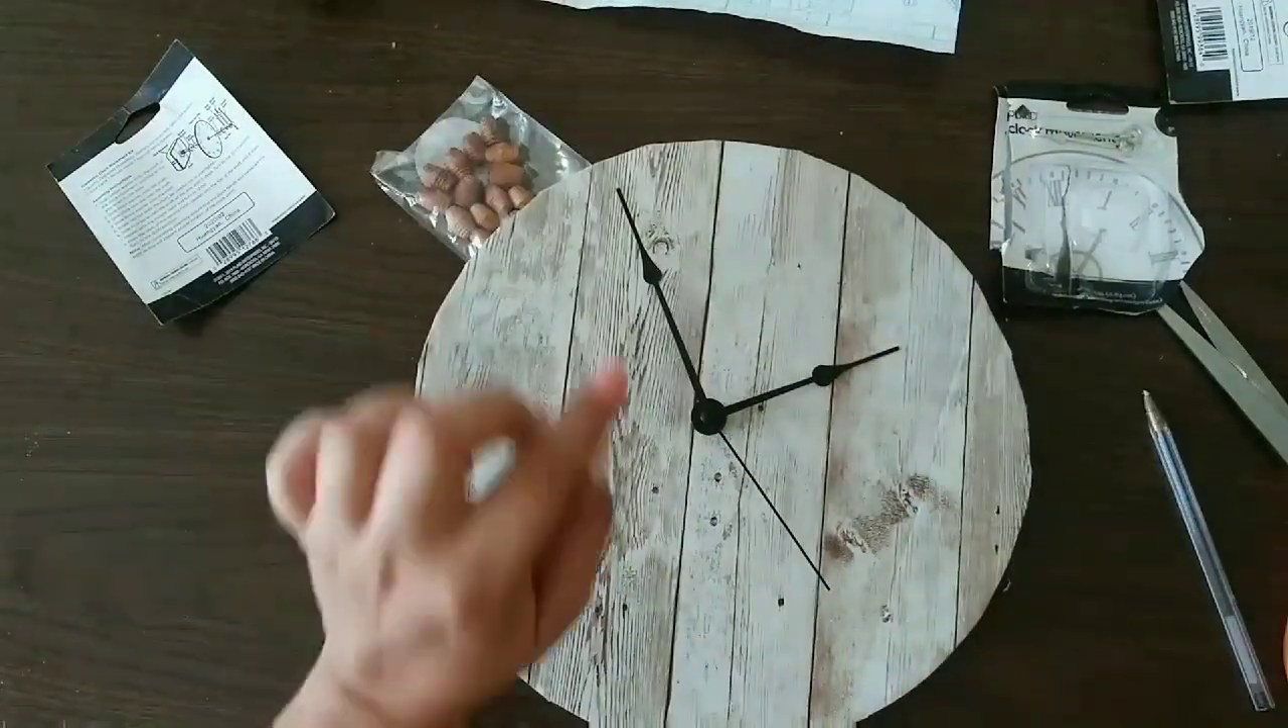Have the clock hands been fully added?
Yes.